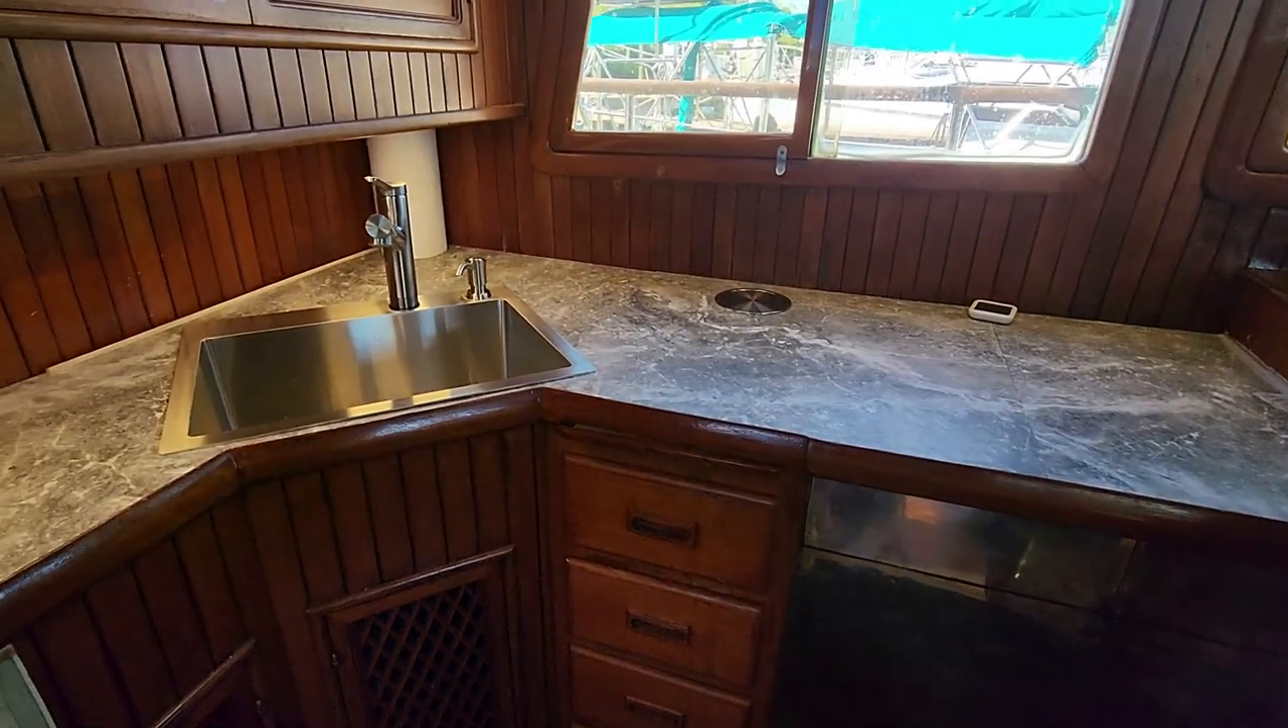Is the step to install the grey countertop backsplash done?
No.